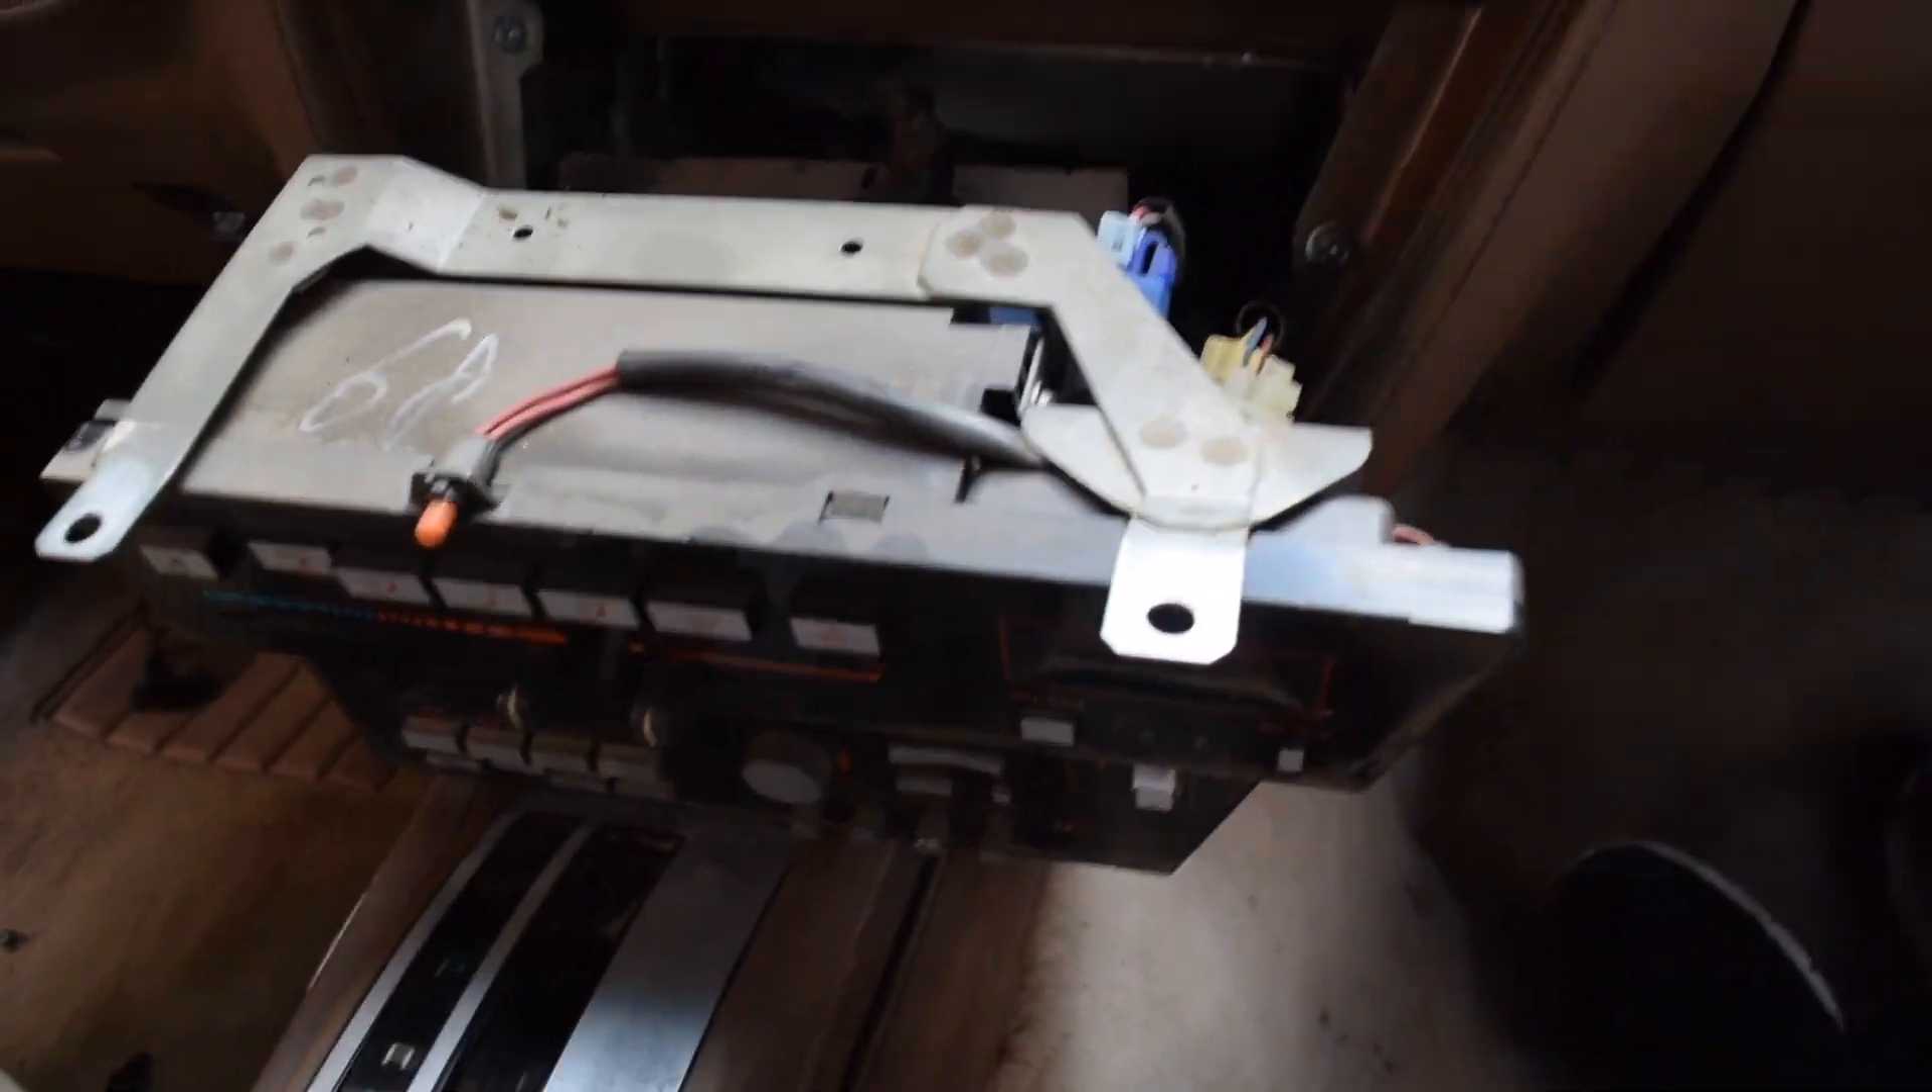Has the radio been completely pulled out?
Yes.